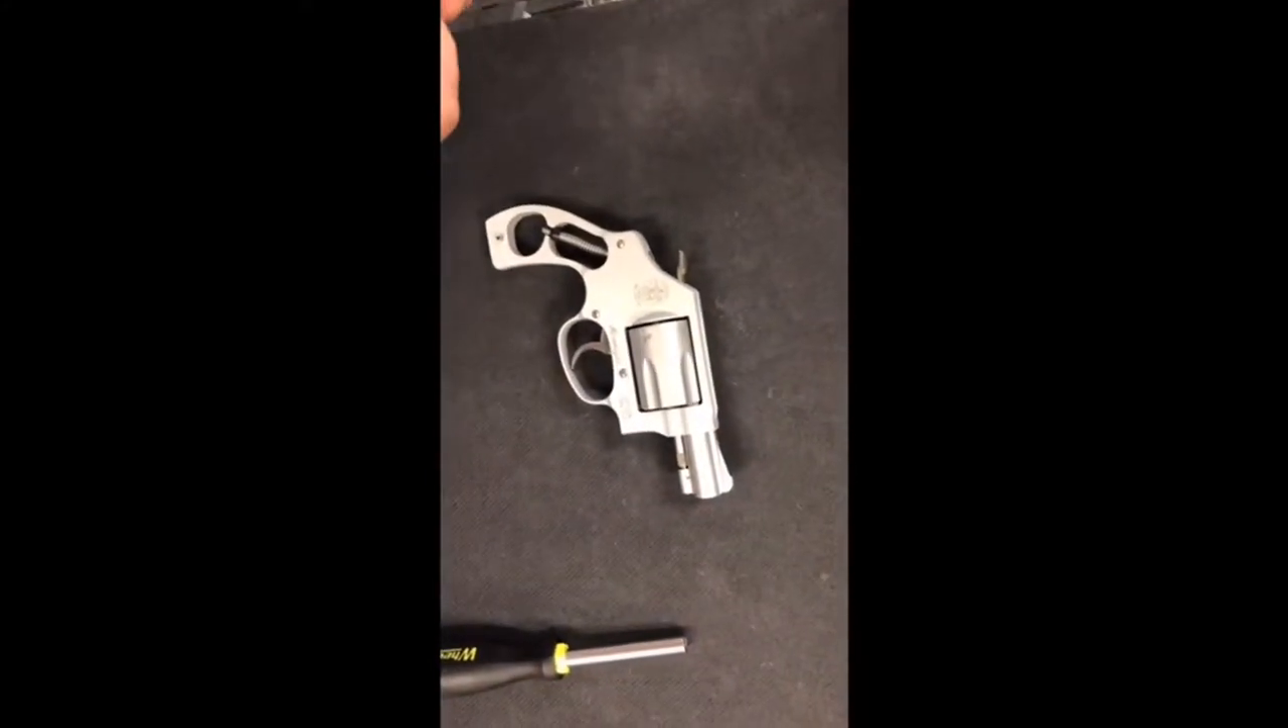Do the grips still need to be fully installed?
Yes.